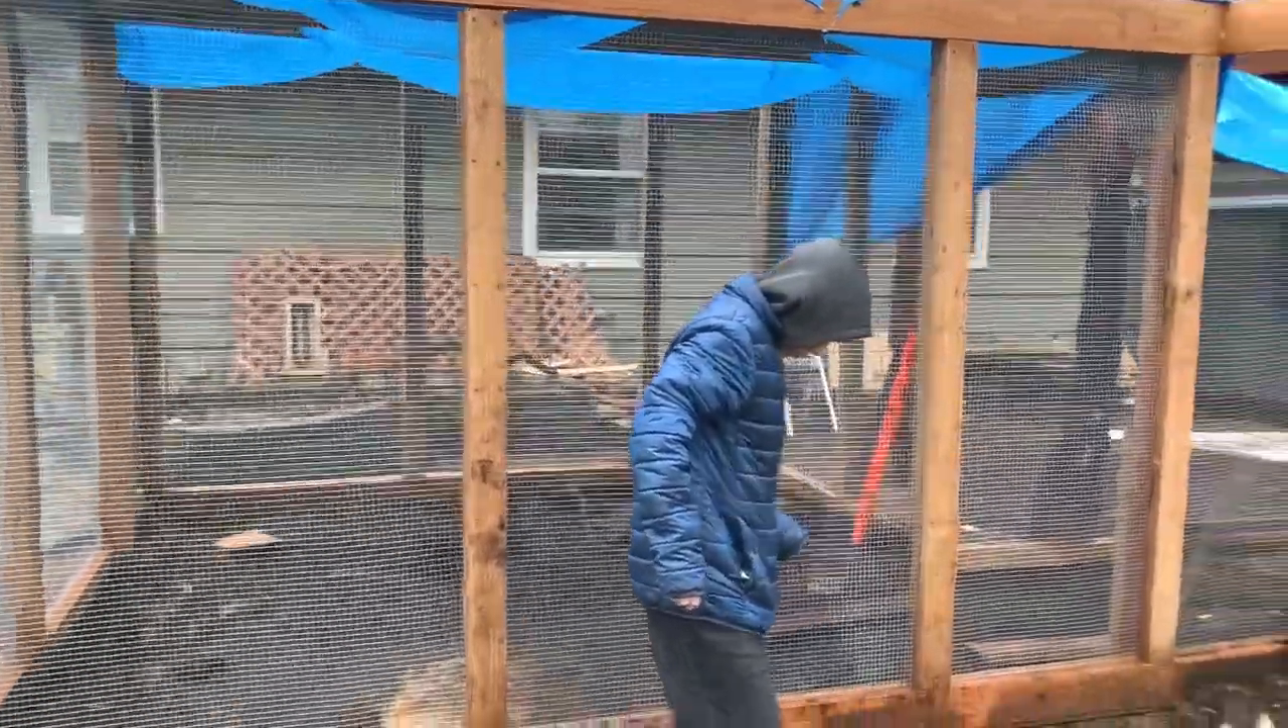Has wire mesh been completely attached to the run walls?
Yes.